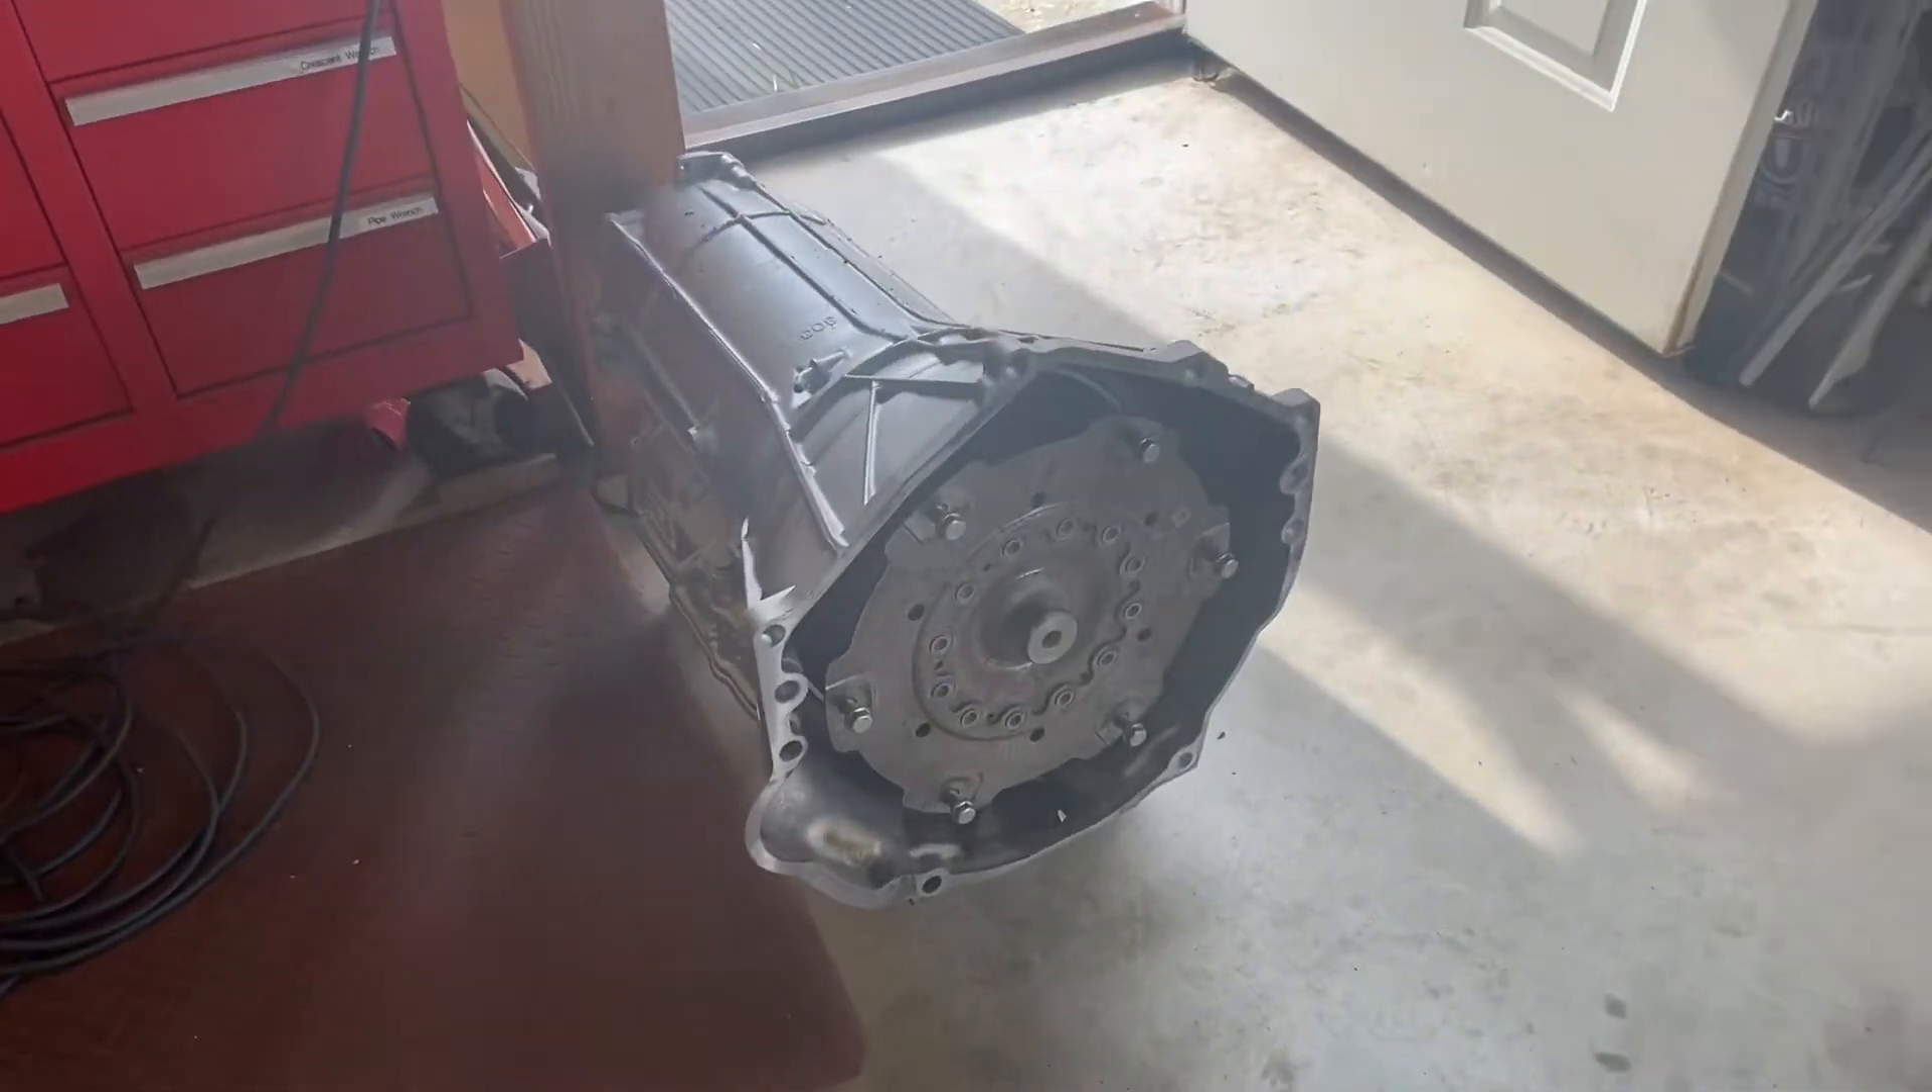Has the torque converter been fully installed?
Yes.